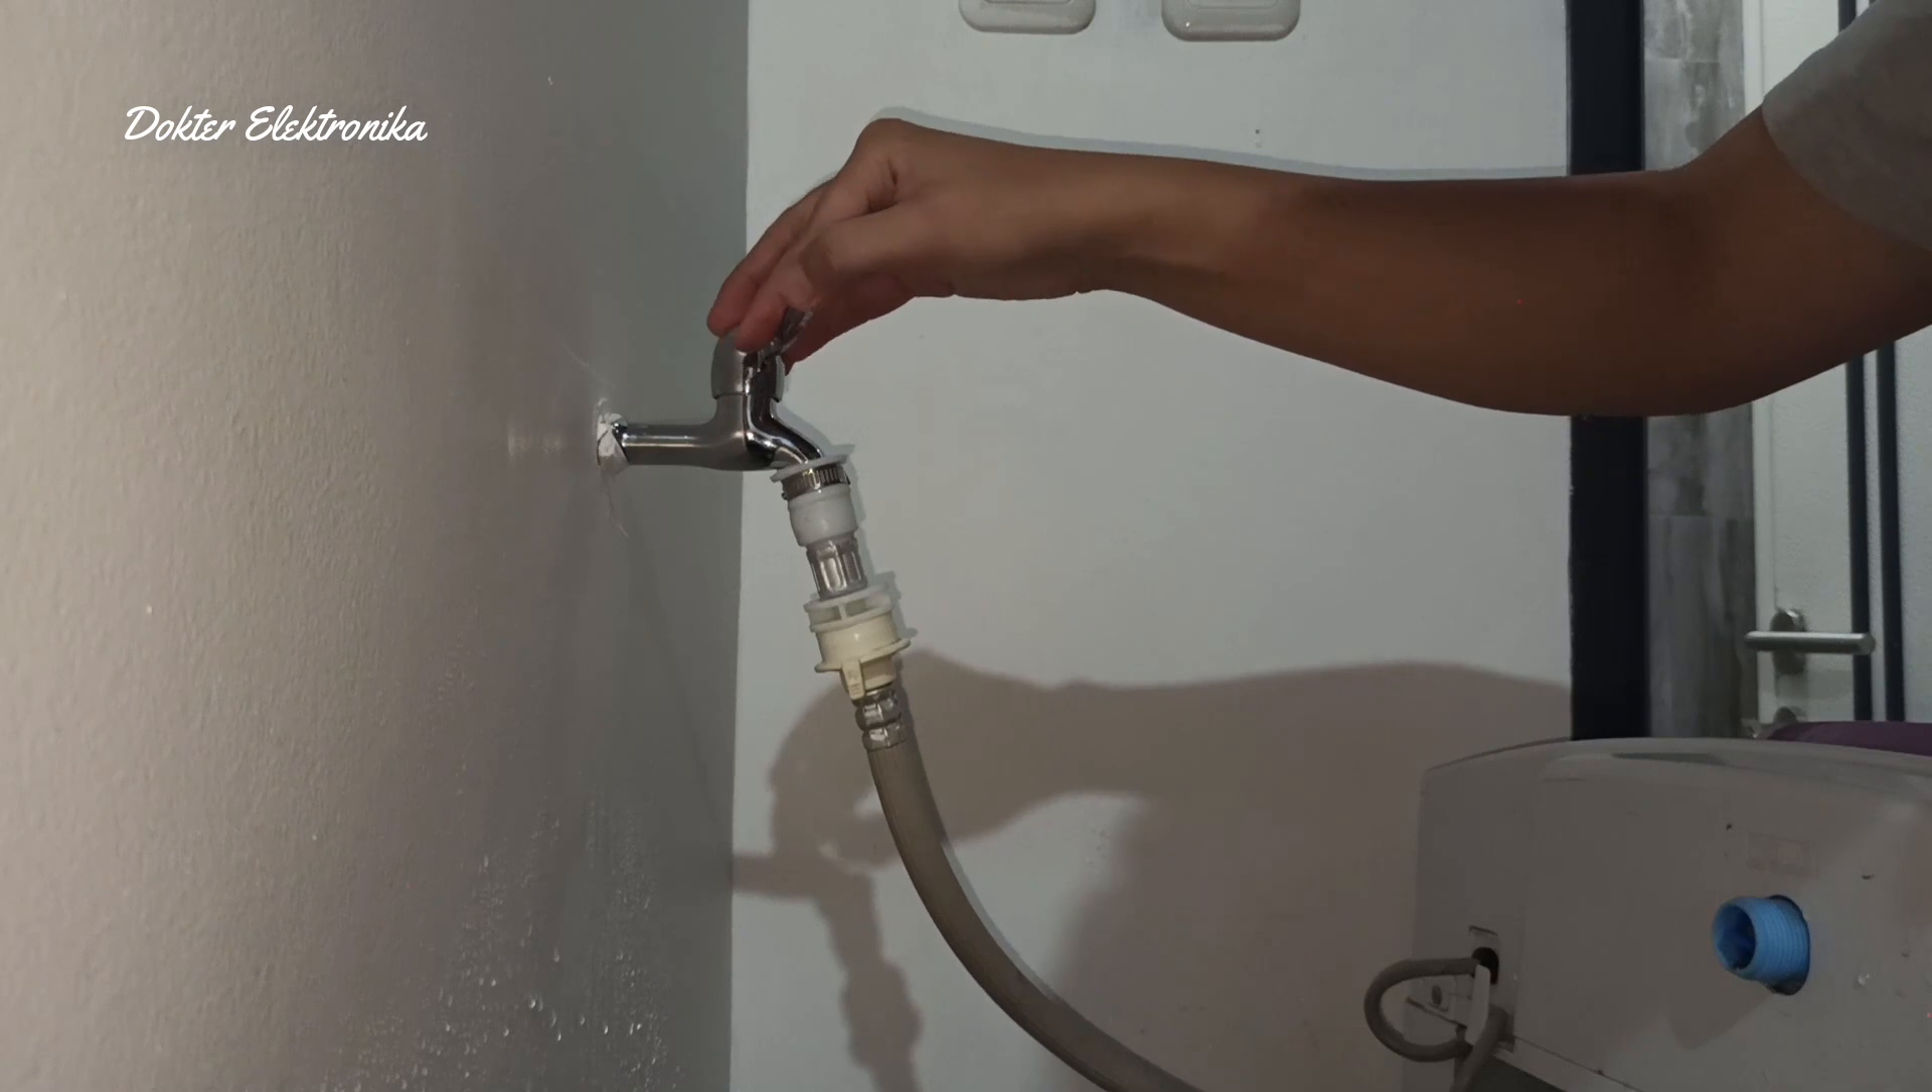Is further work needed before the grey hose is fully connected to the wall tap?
No.